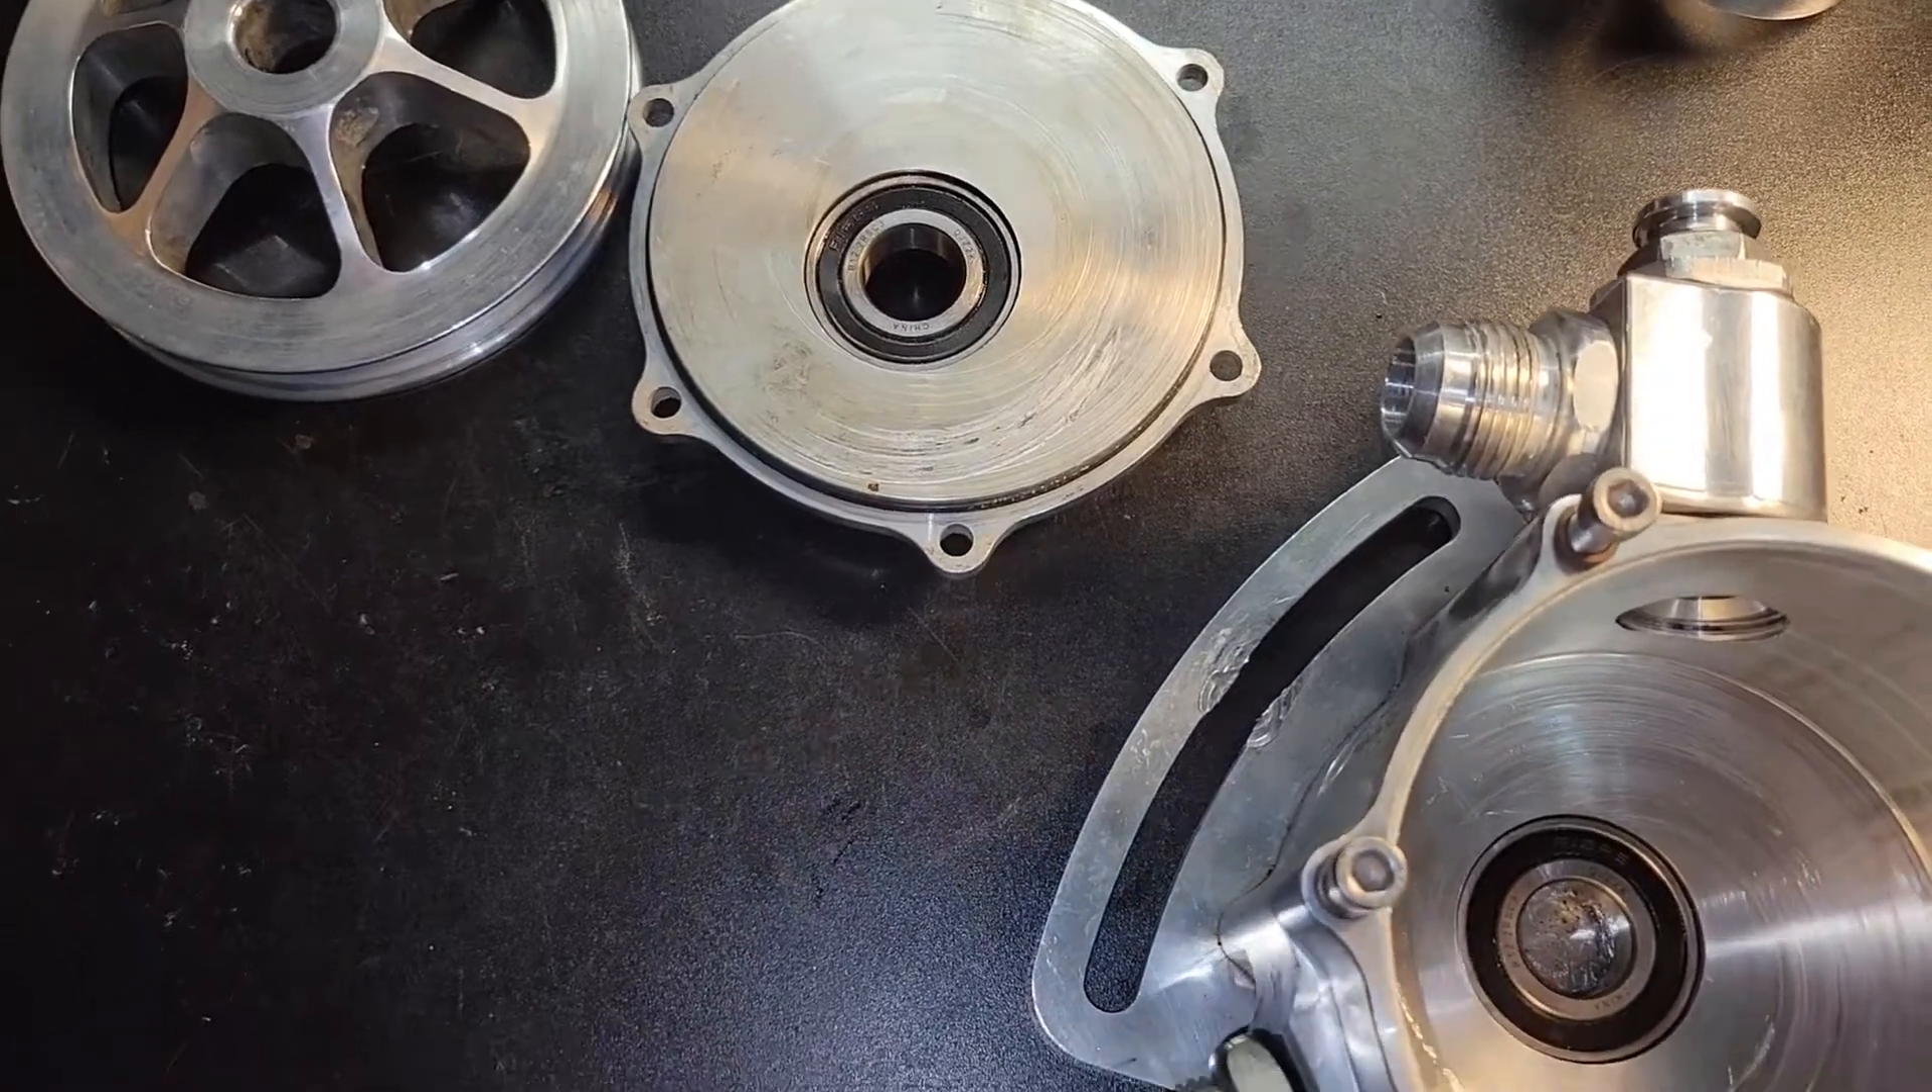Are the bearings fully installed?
Yes.